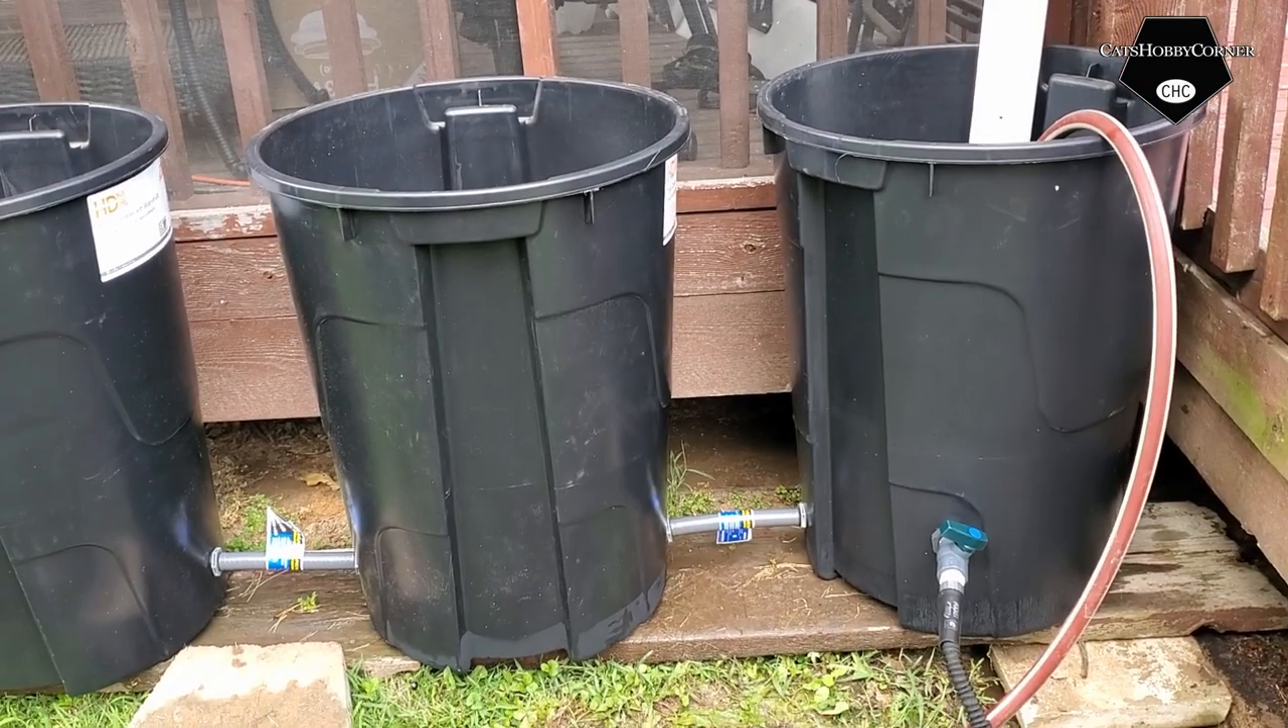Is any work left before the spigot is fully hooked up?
No.